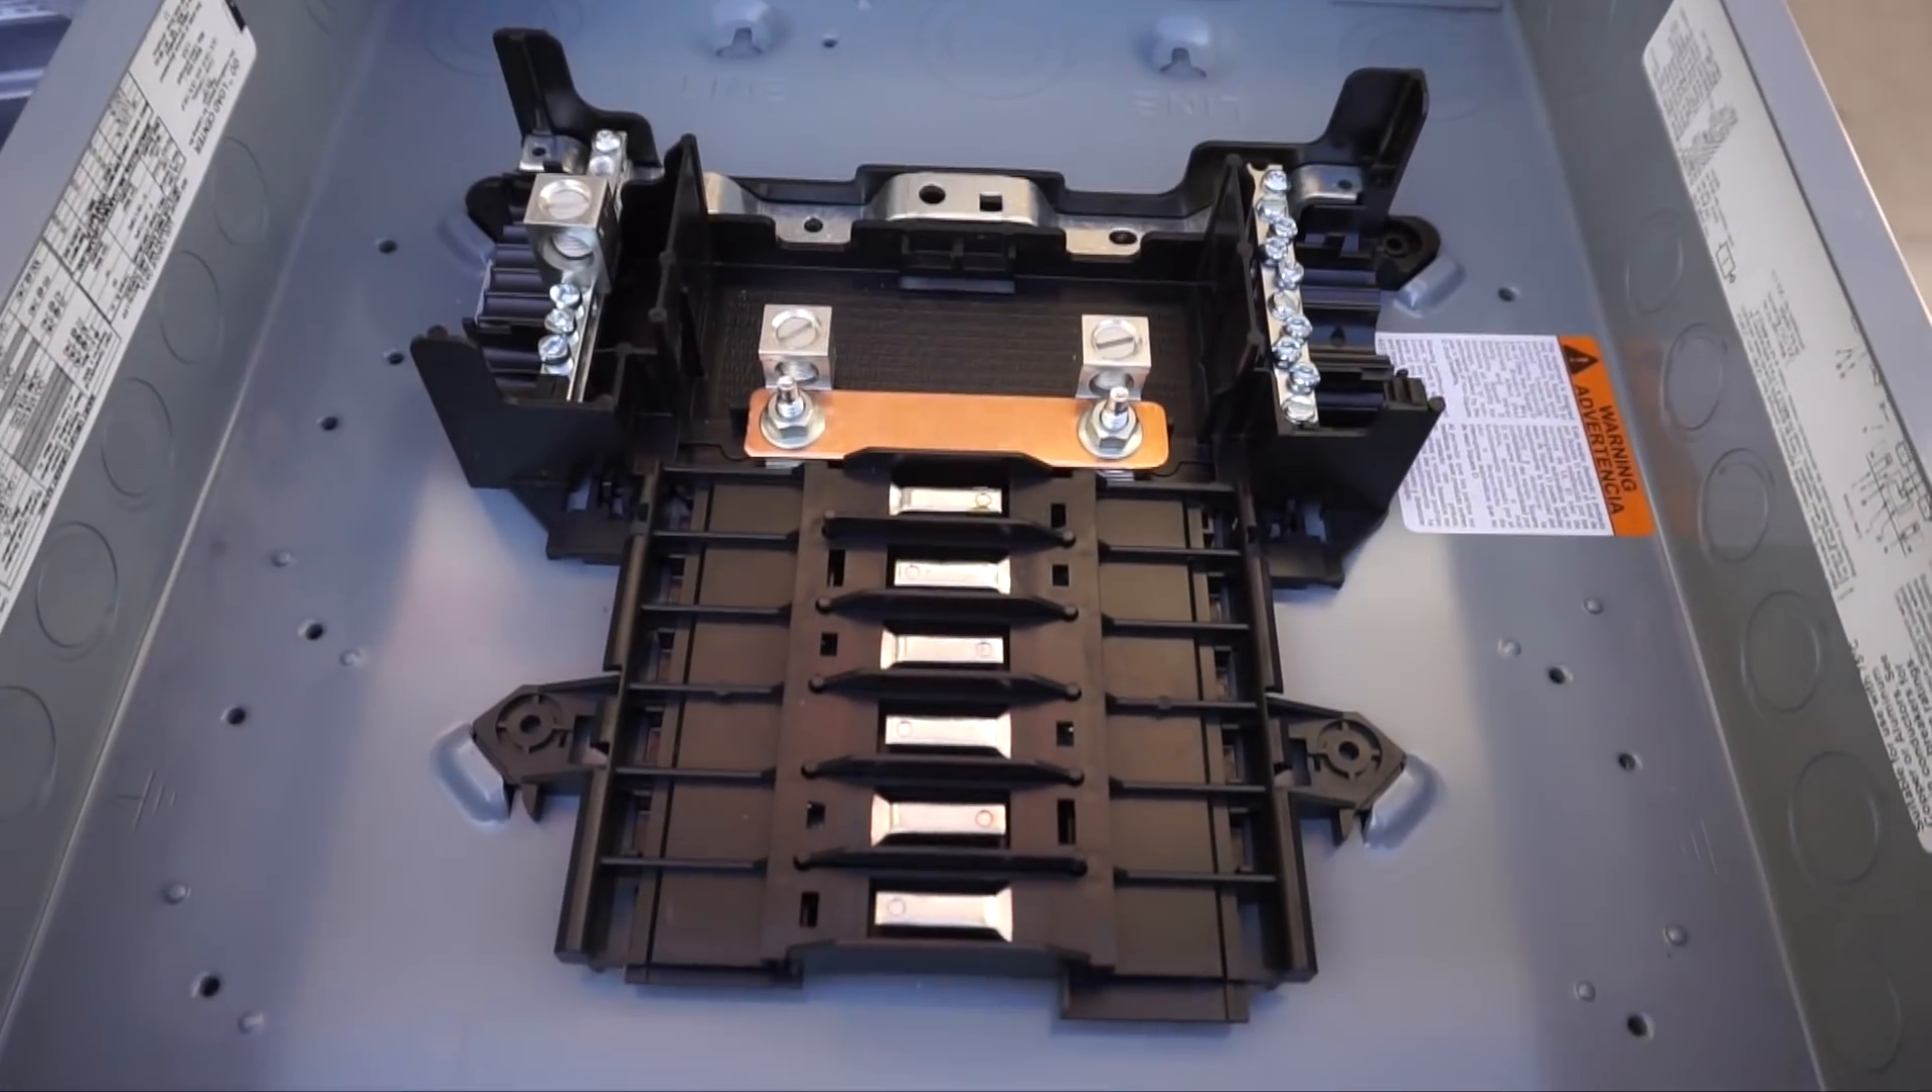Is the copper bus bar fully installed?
Yes.